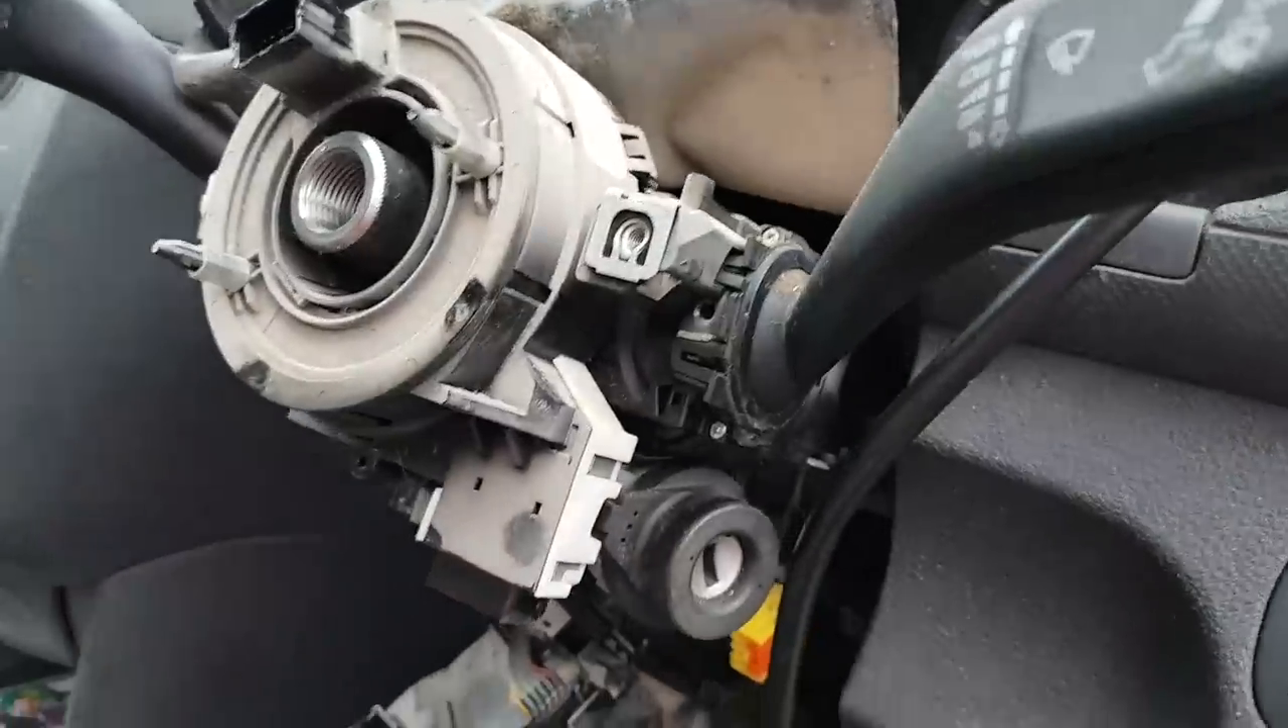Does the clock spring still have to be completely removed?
Yes.